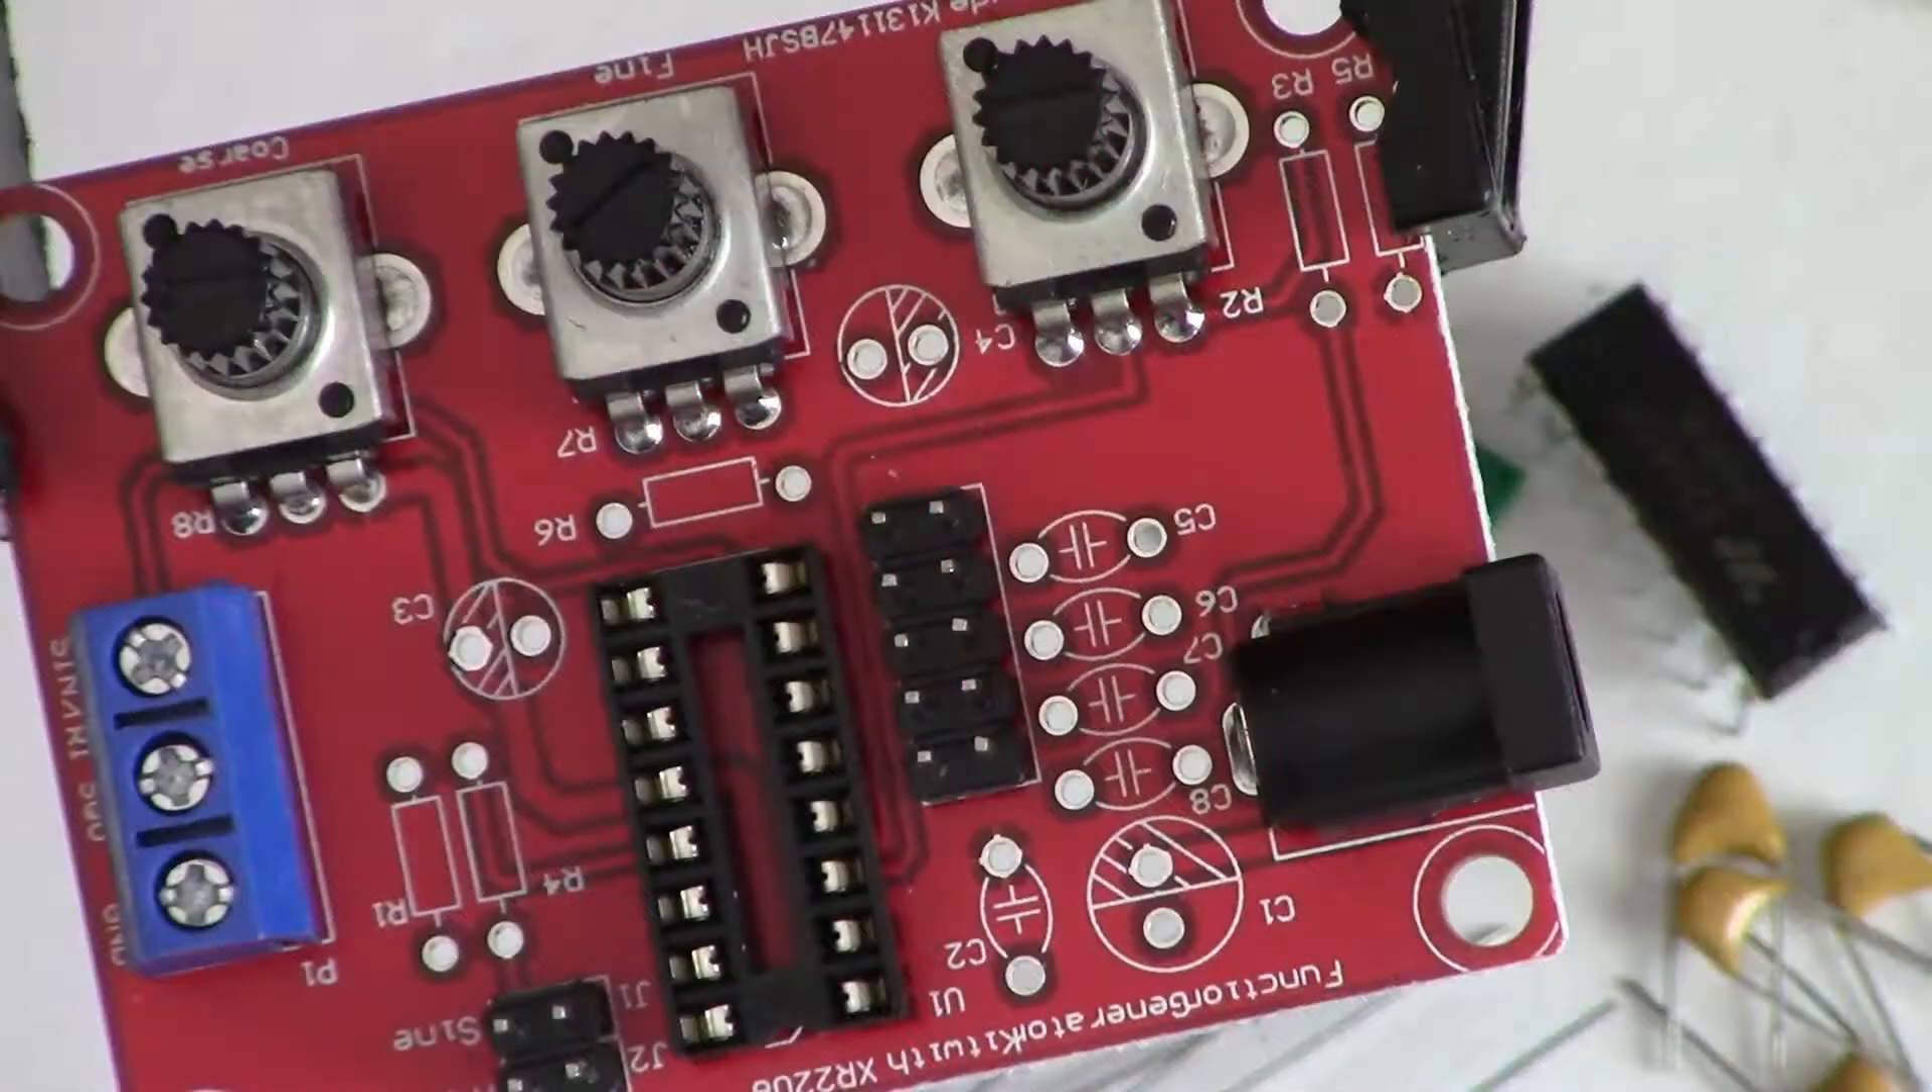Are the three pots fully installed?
Yes.